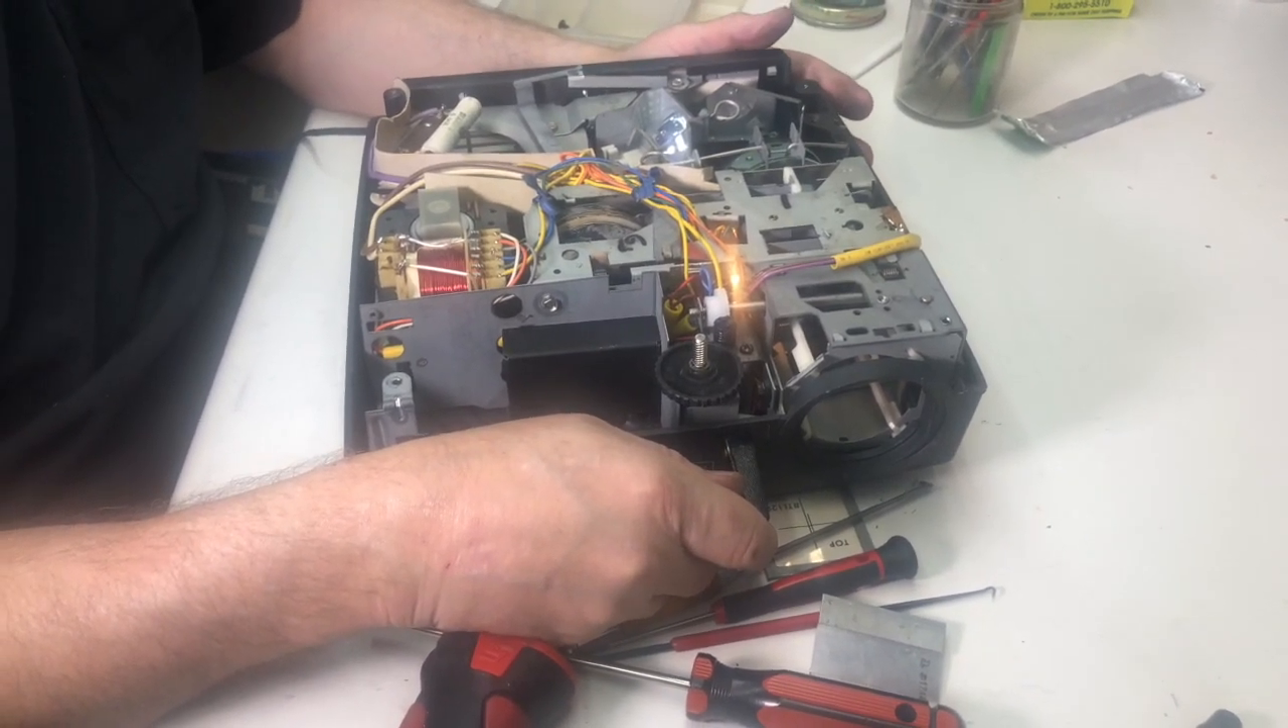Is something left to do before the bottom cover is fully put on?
Yes.